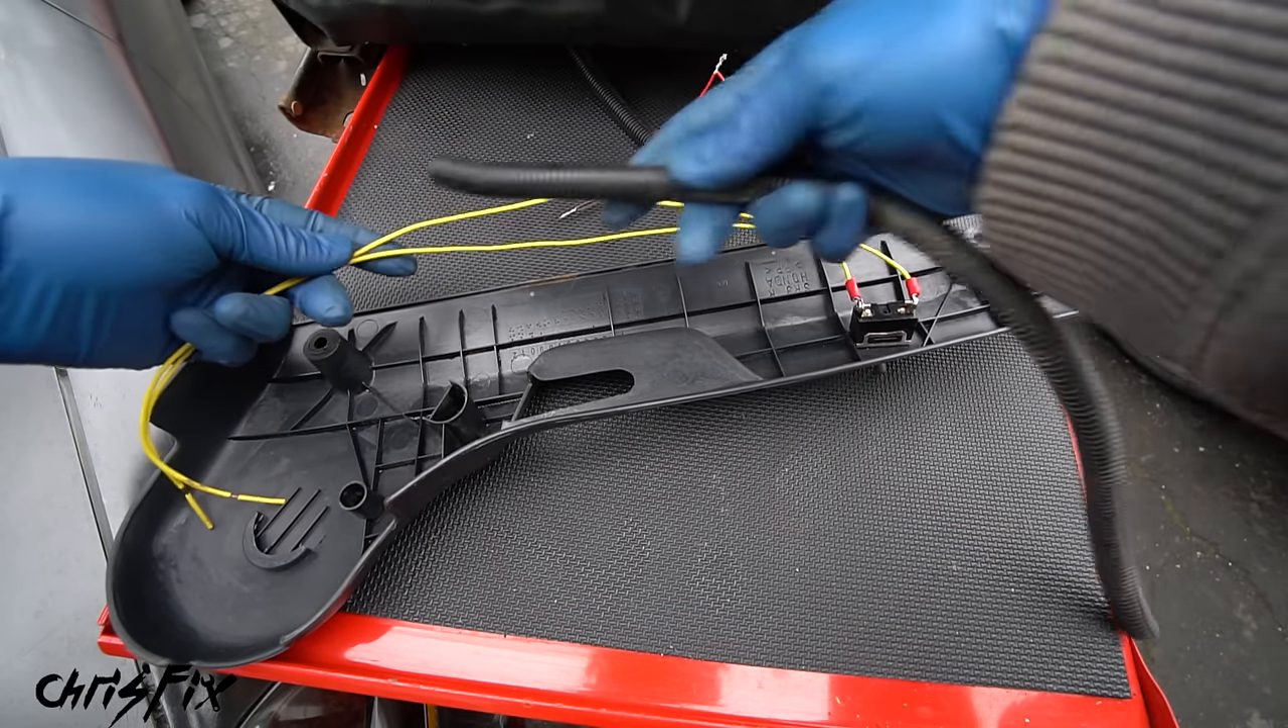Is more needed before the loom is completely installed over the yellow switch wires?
Yes.